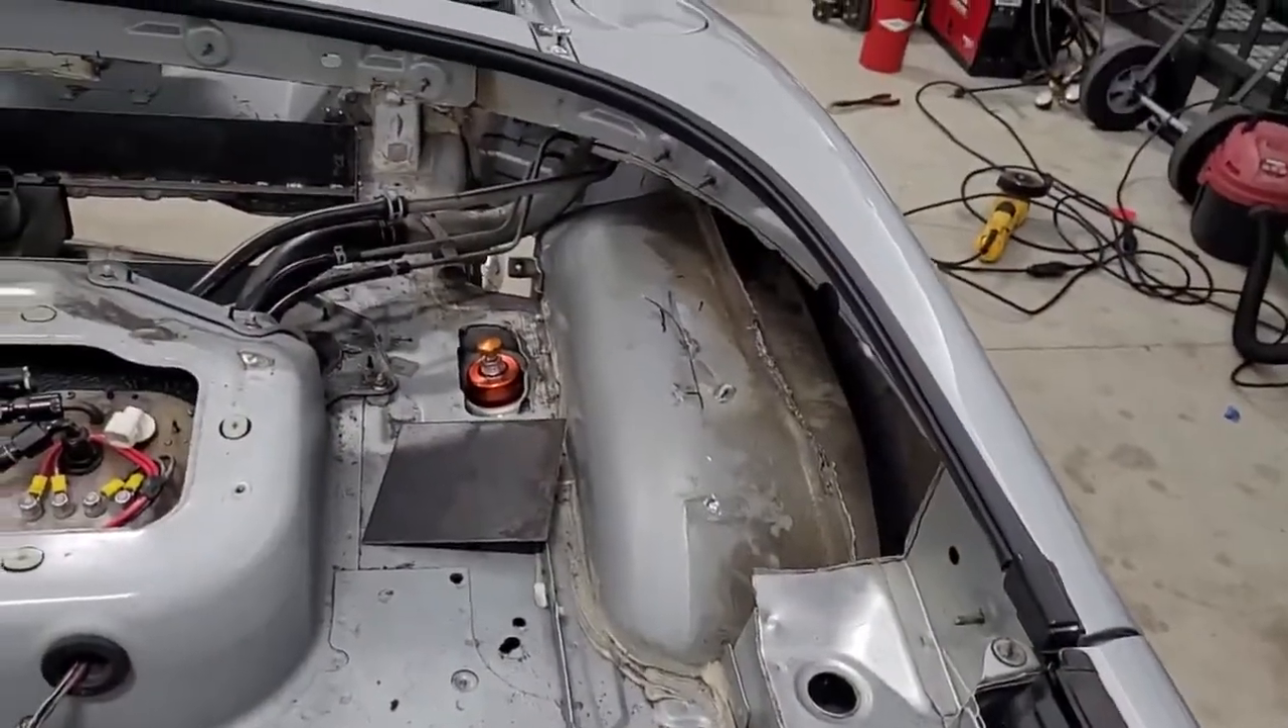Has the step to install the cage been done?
No.